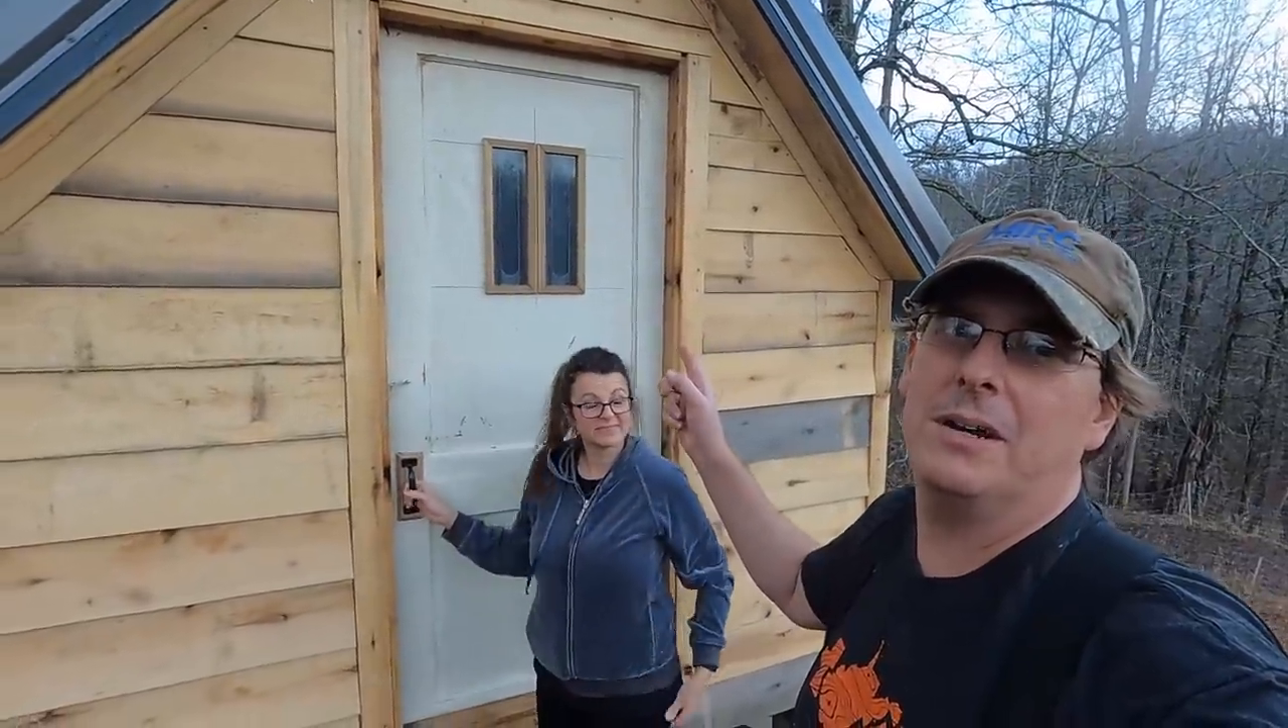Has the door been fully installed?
Yes.